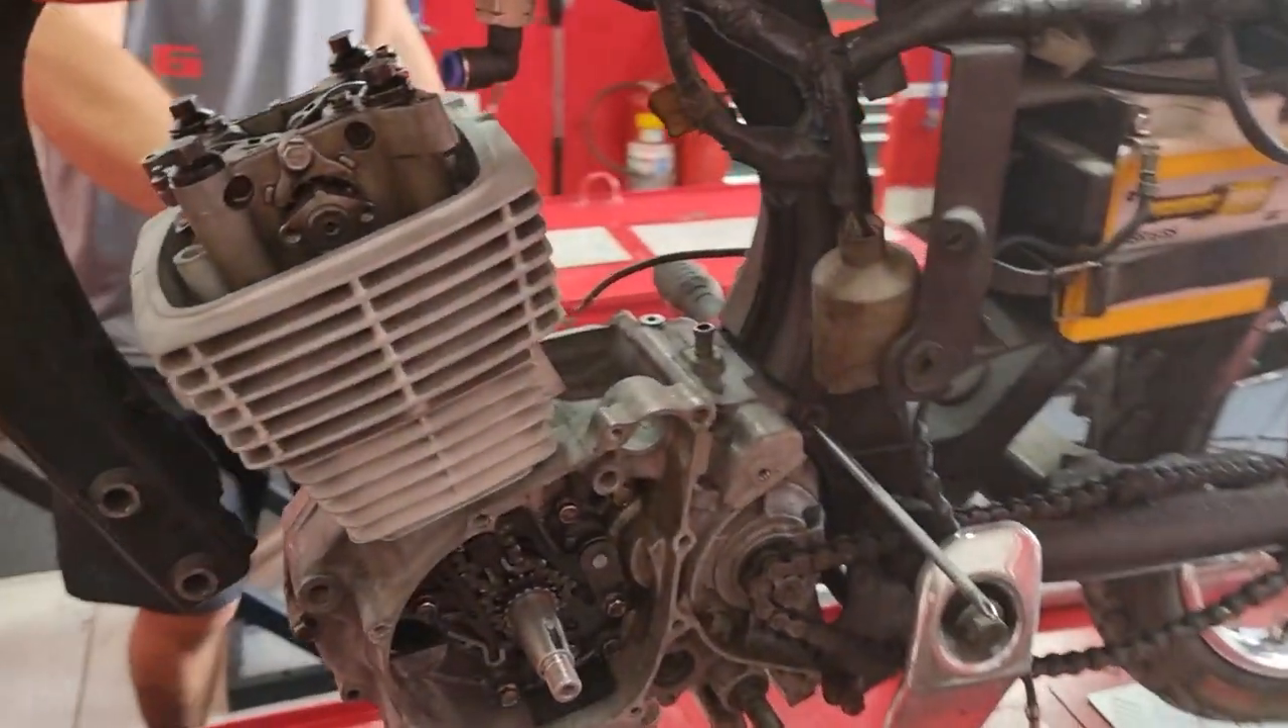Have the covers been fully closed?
No.